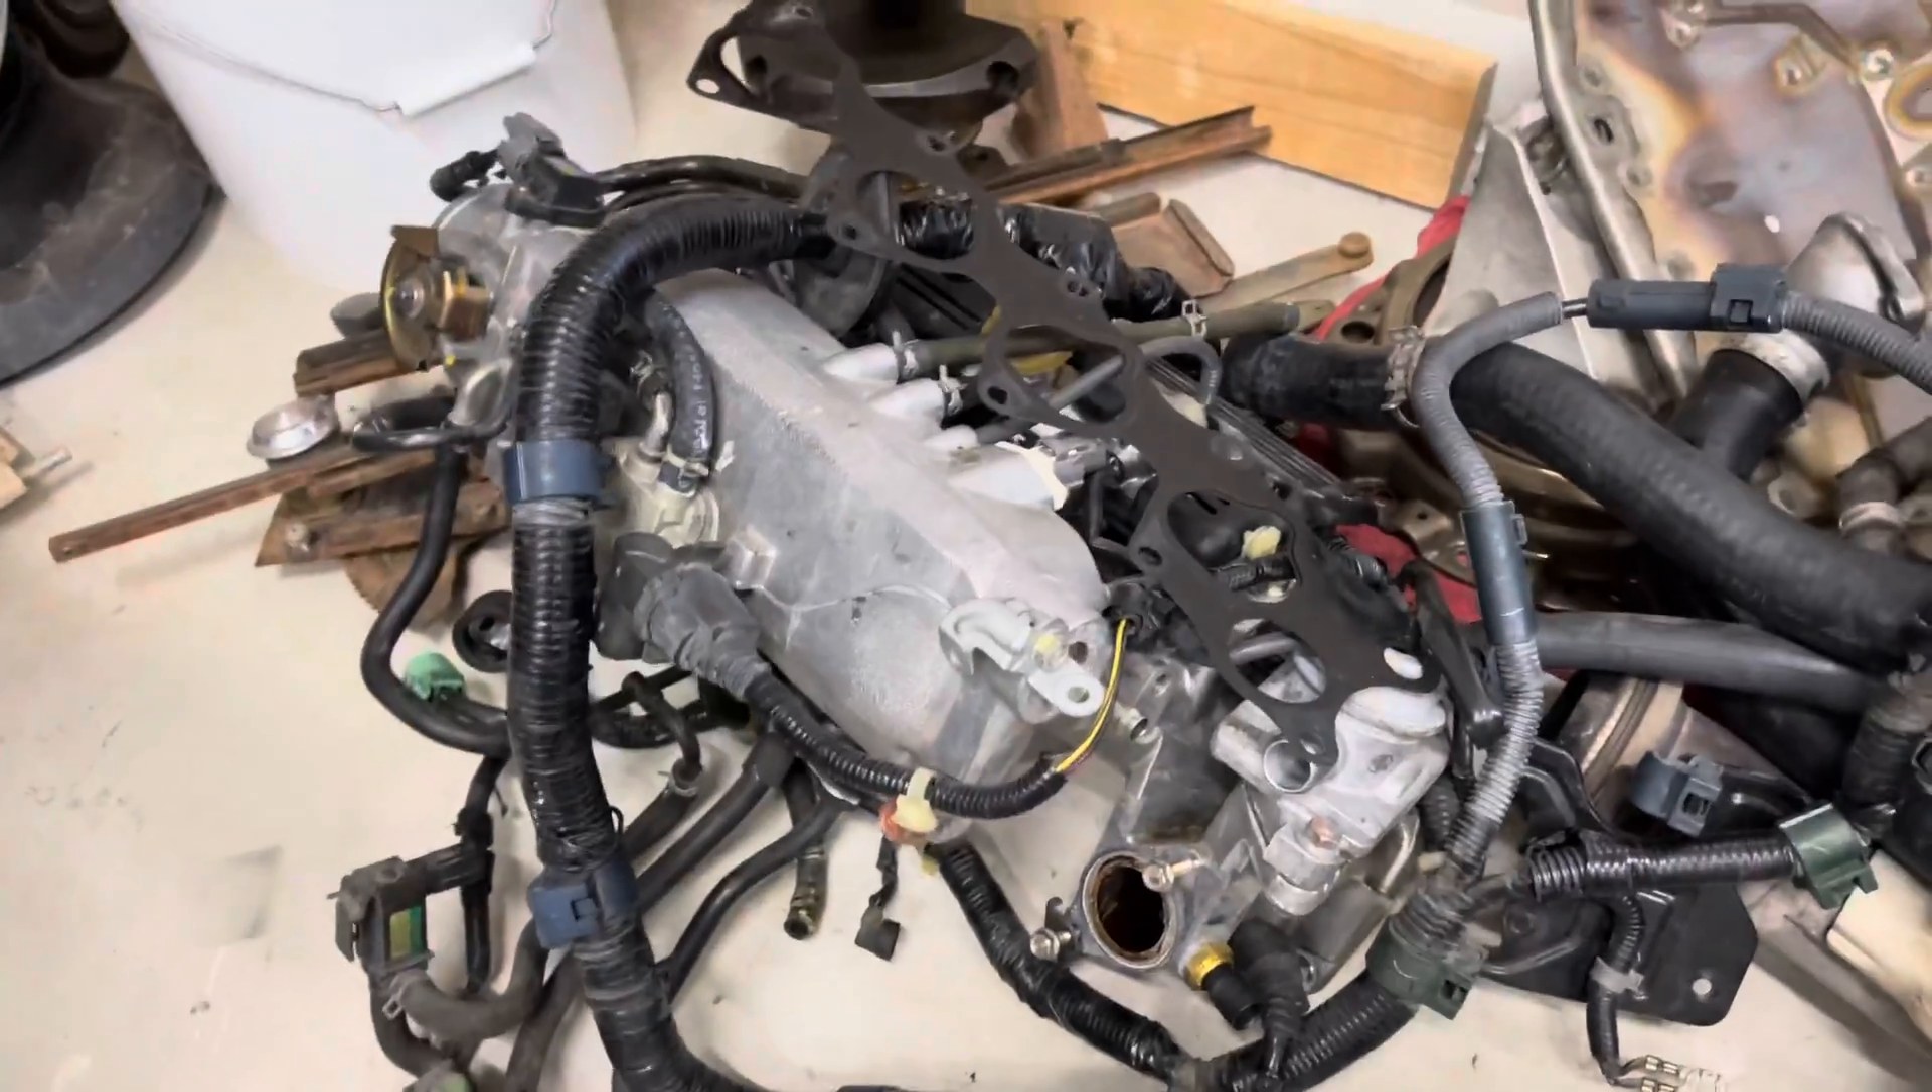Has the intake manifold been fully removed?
Yes.